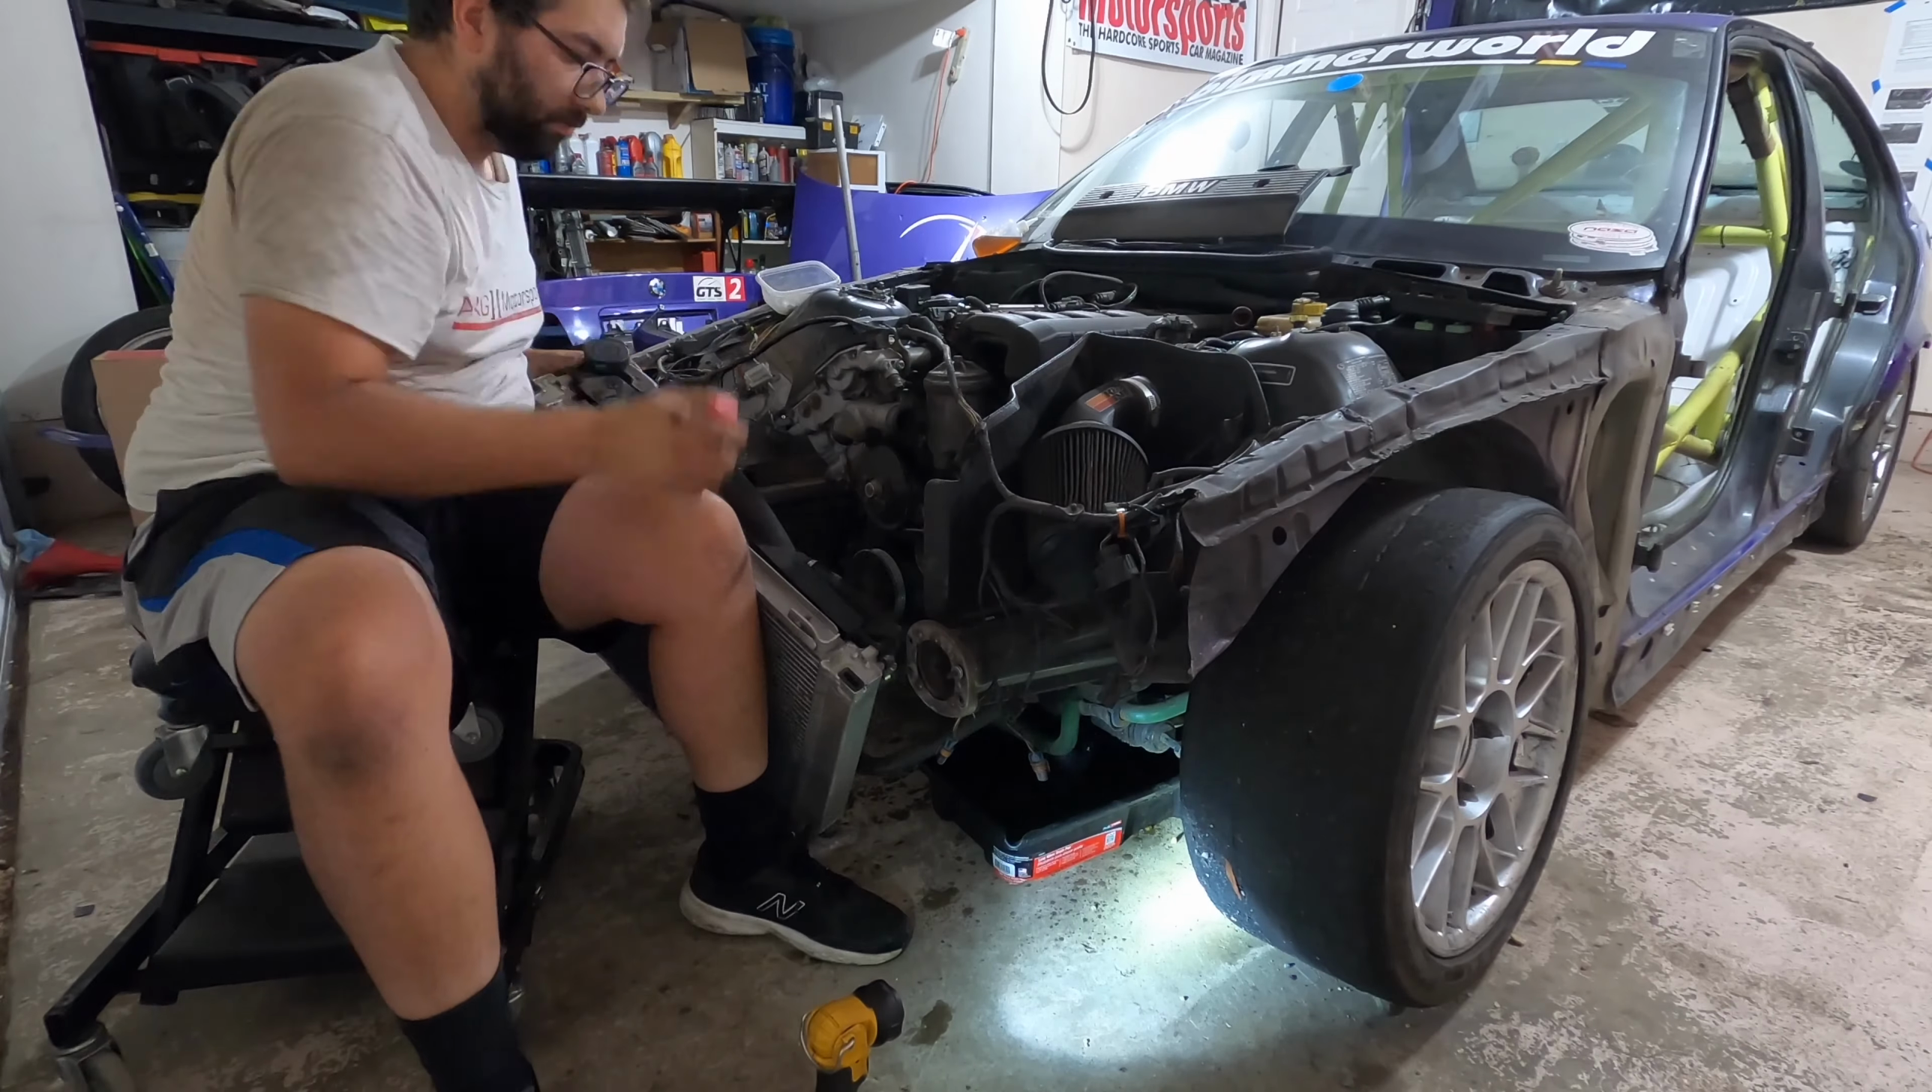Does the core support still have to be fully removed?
No.